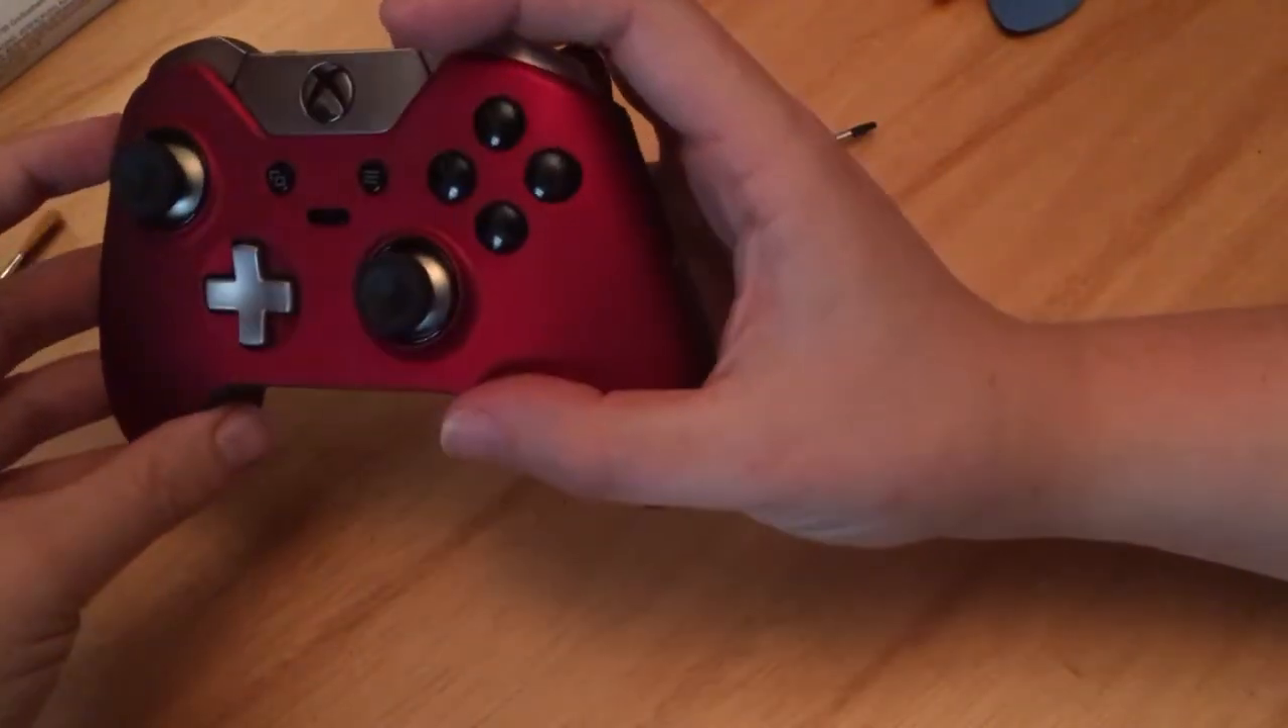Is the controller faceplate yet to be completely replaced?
No.